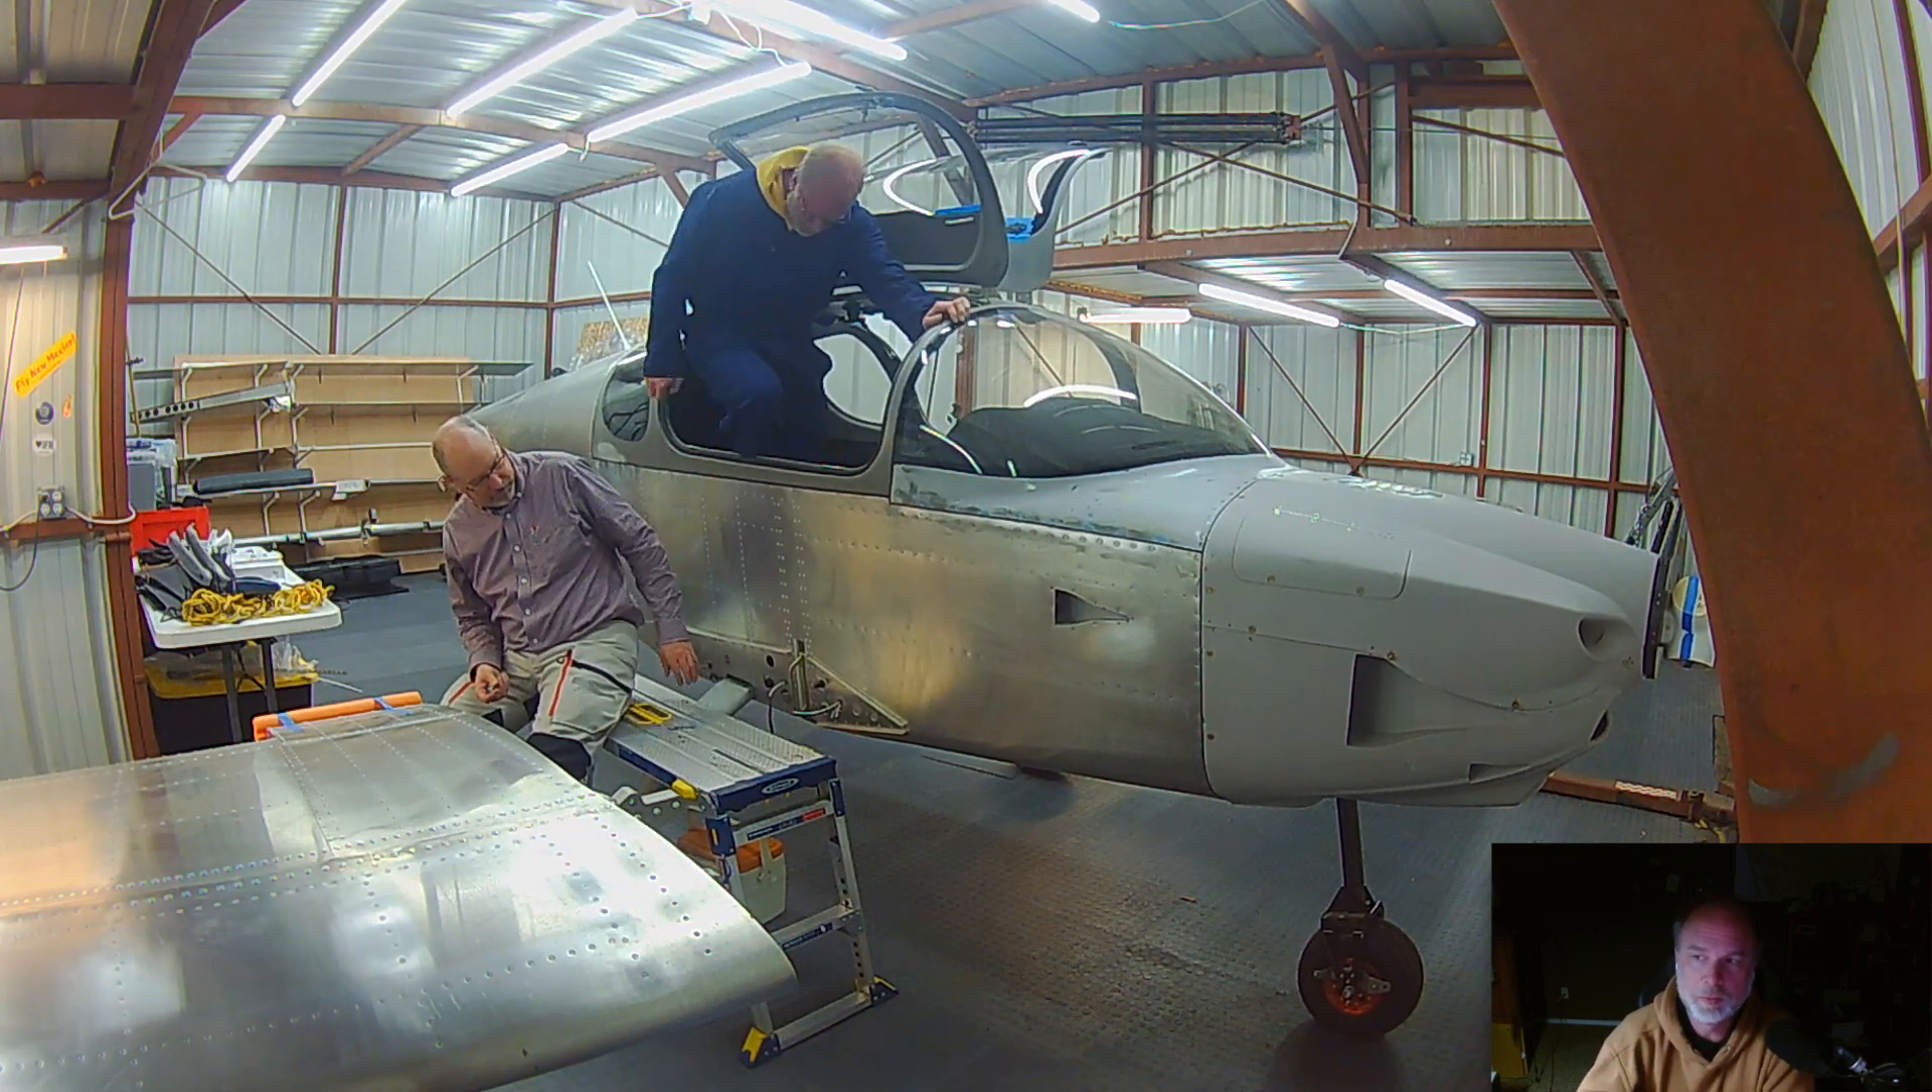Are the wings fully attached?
No.